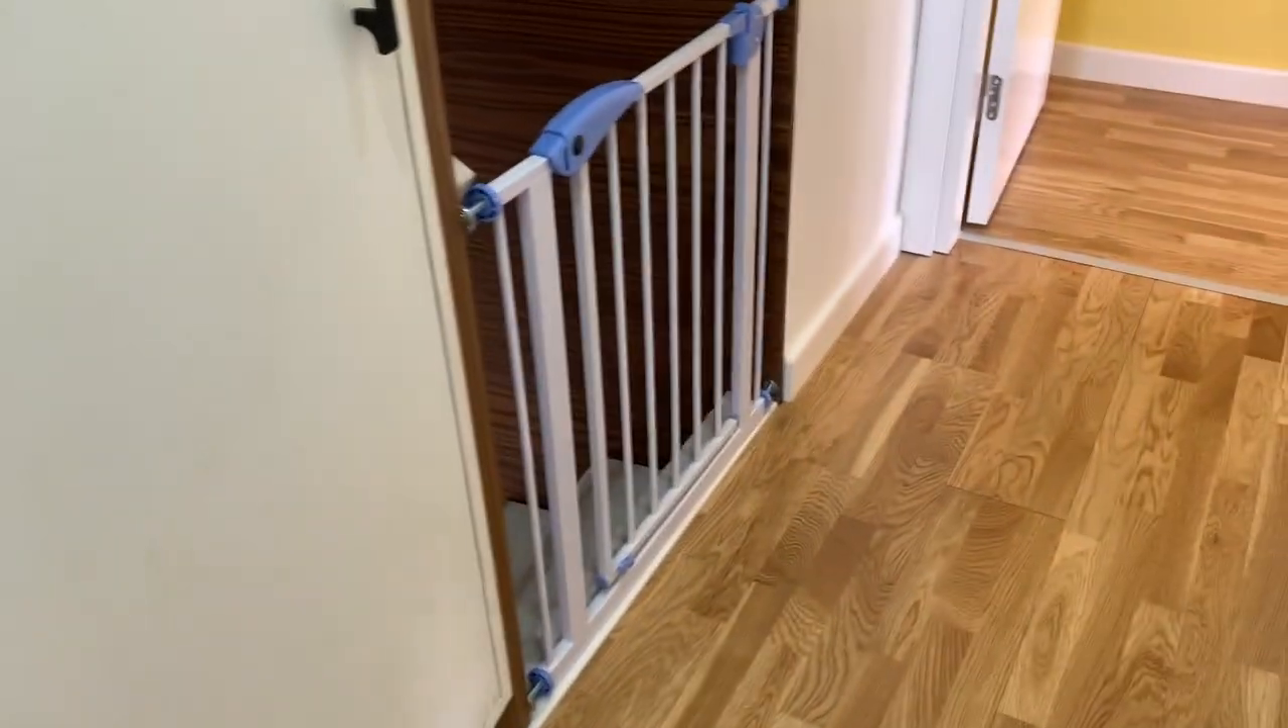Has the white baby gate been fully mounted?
Yes.